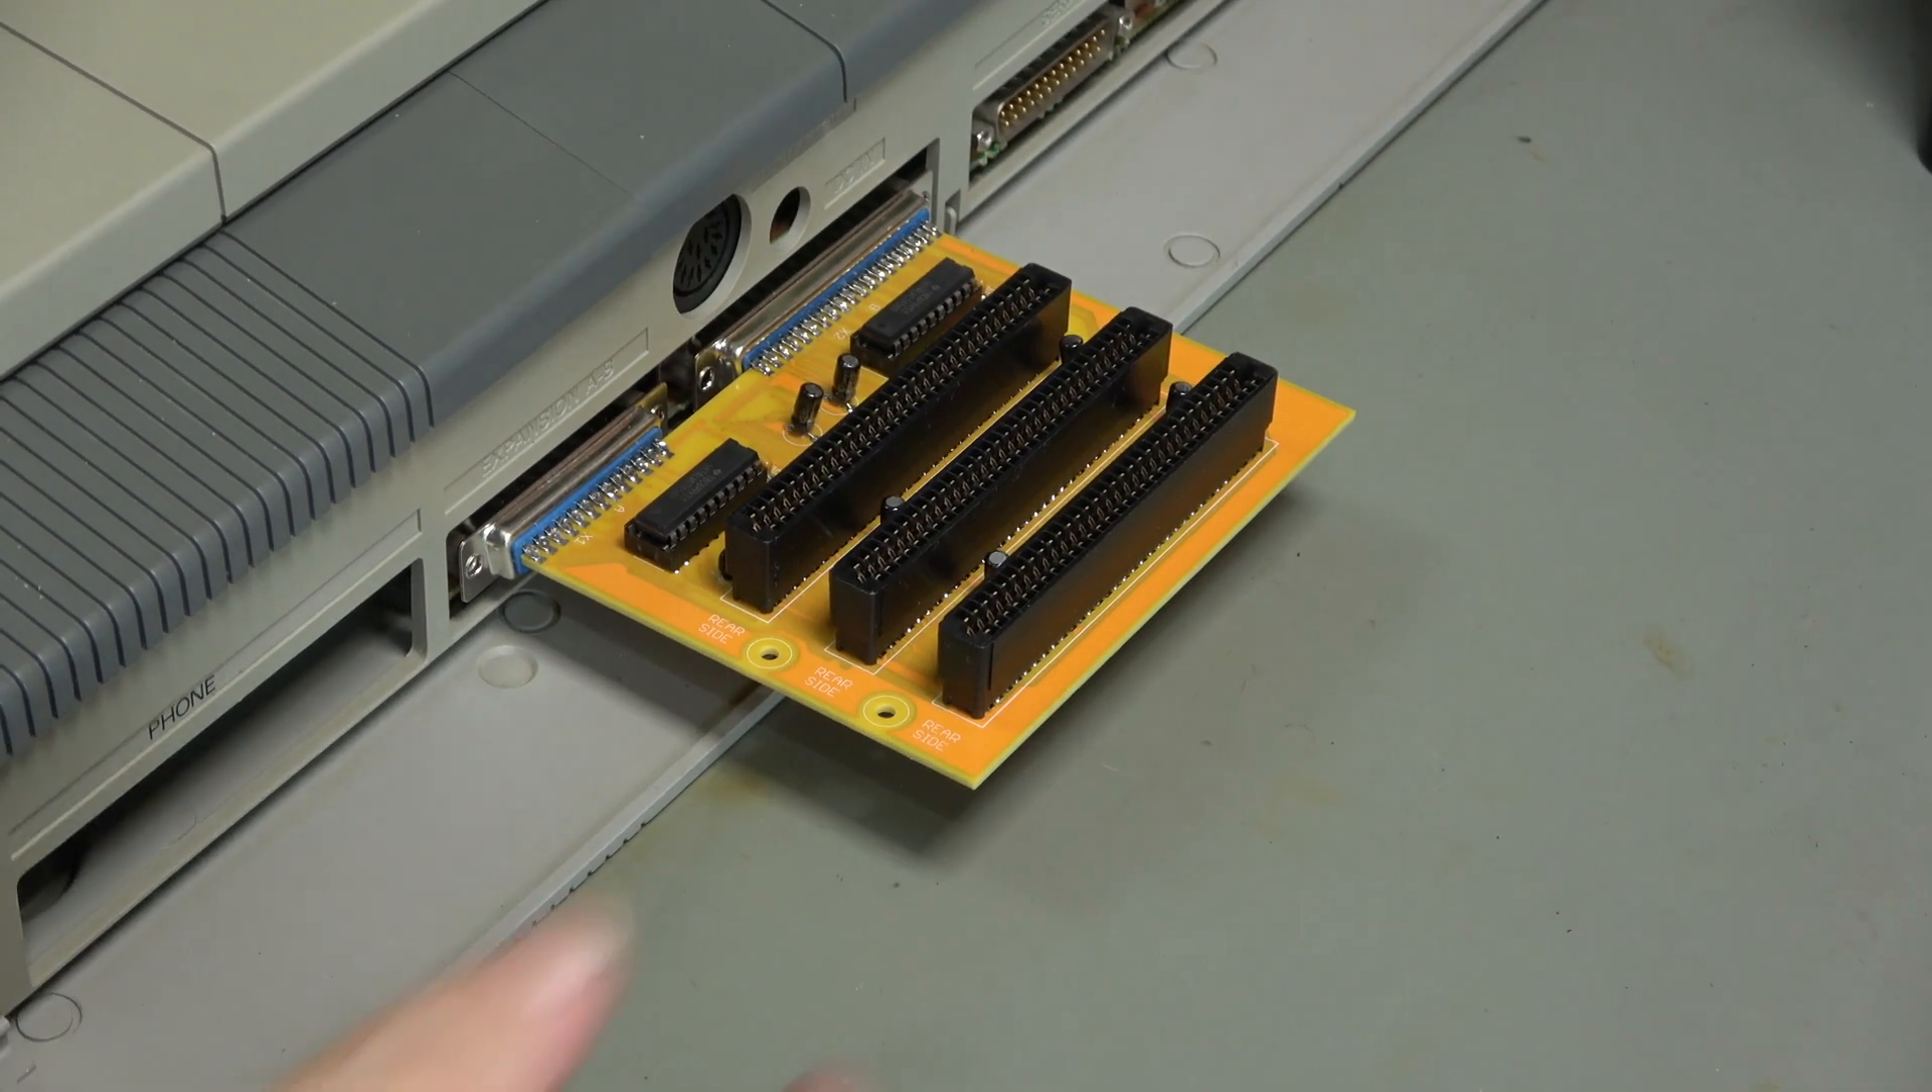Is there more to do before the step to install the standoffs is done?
Yes.